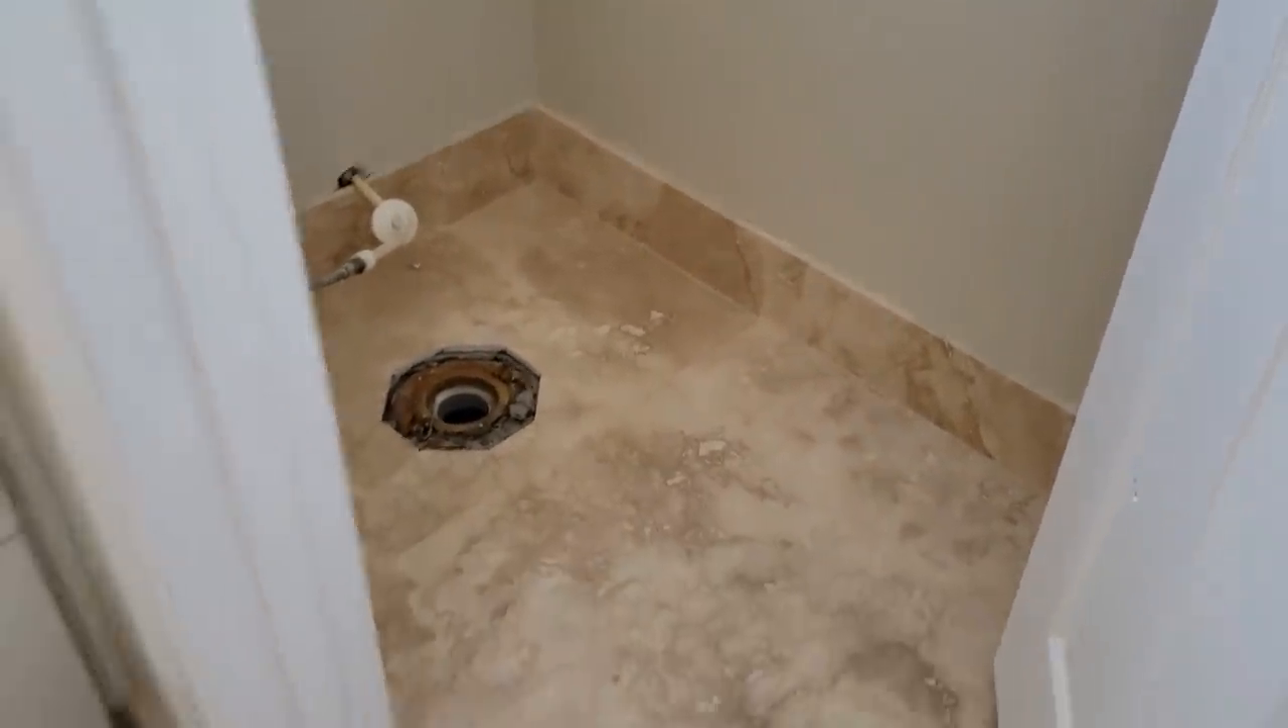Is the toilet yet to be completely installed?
Yes.